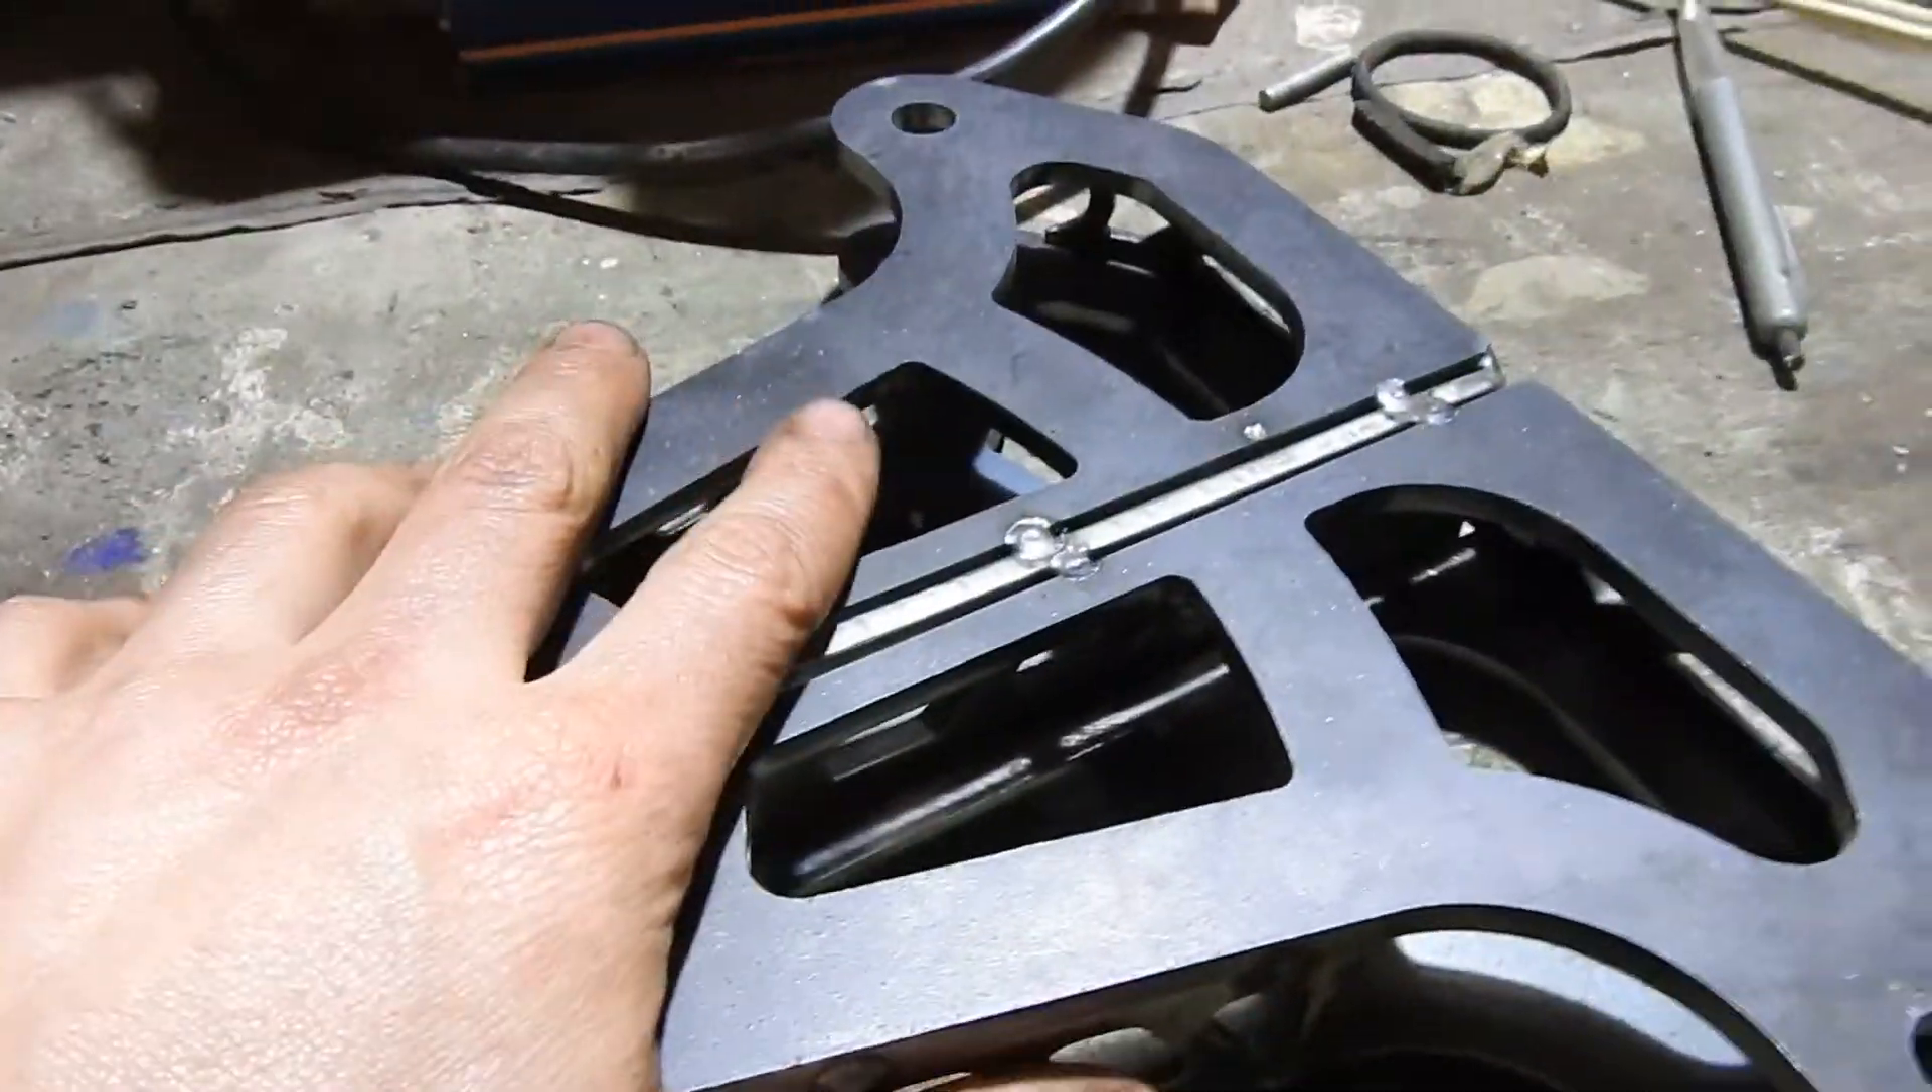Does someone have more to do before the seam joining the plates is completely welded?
Yes.